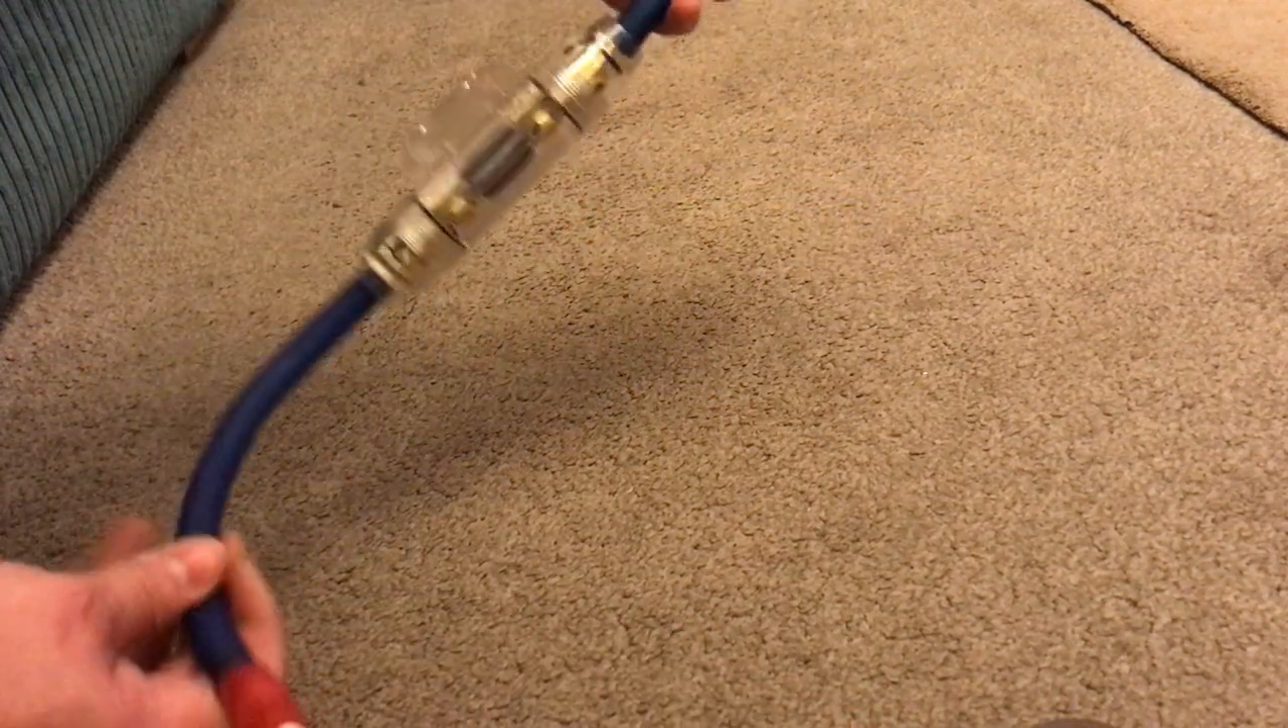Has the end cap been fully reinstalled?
Yes.